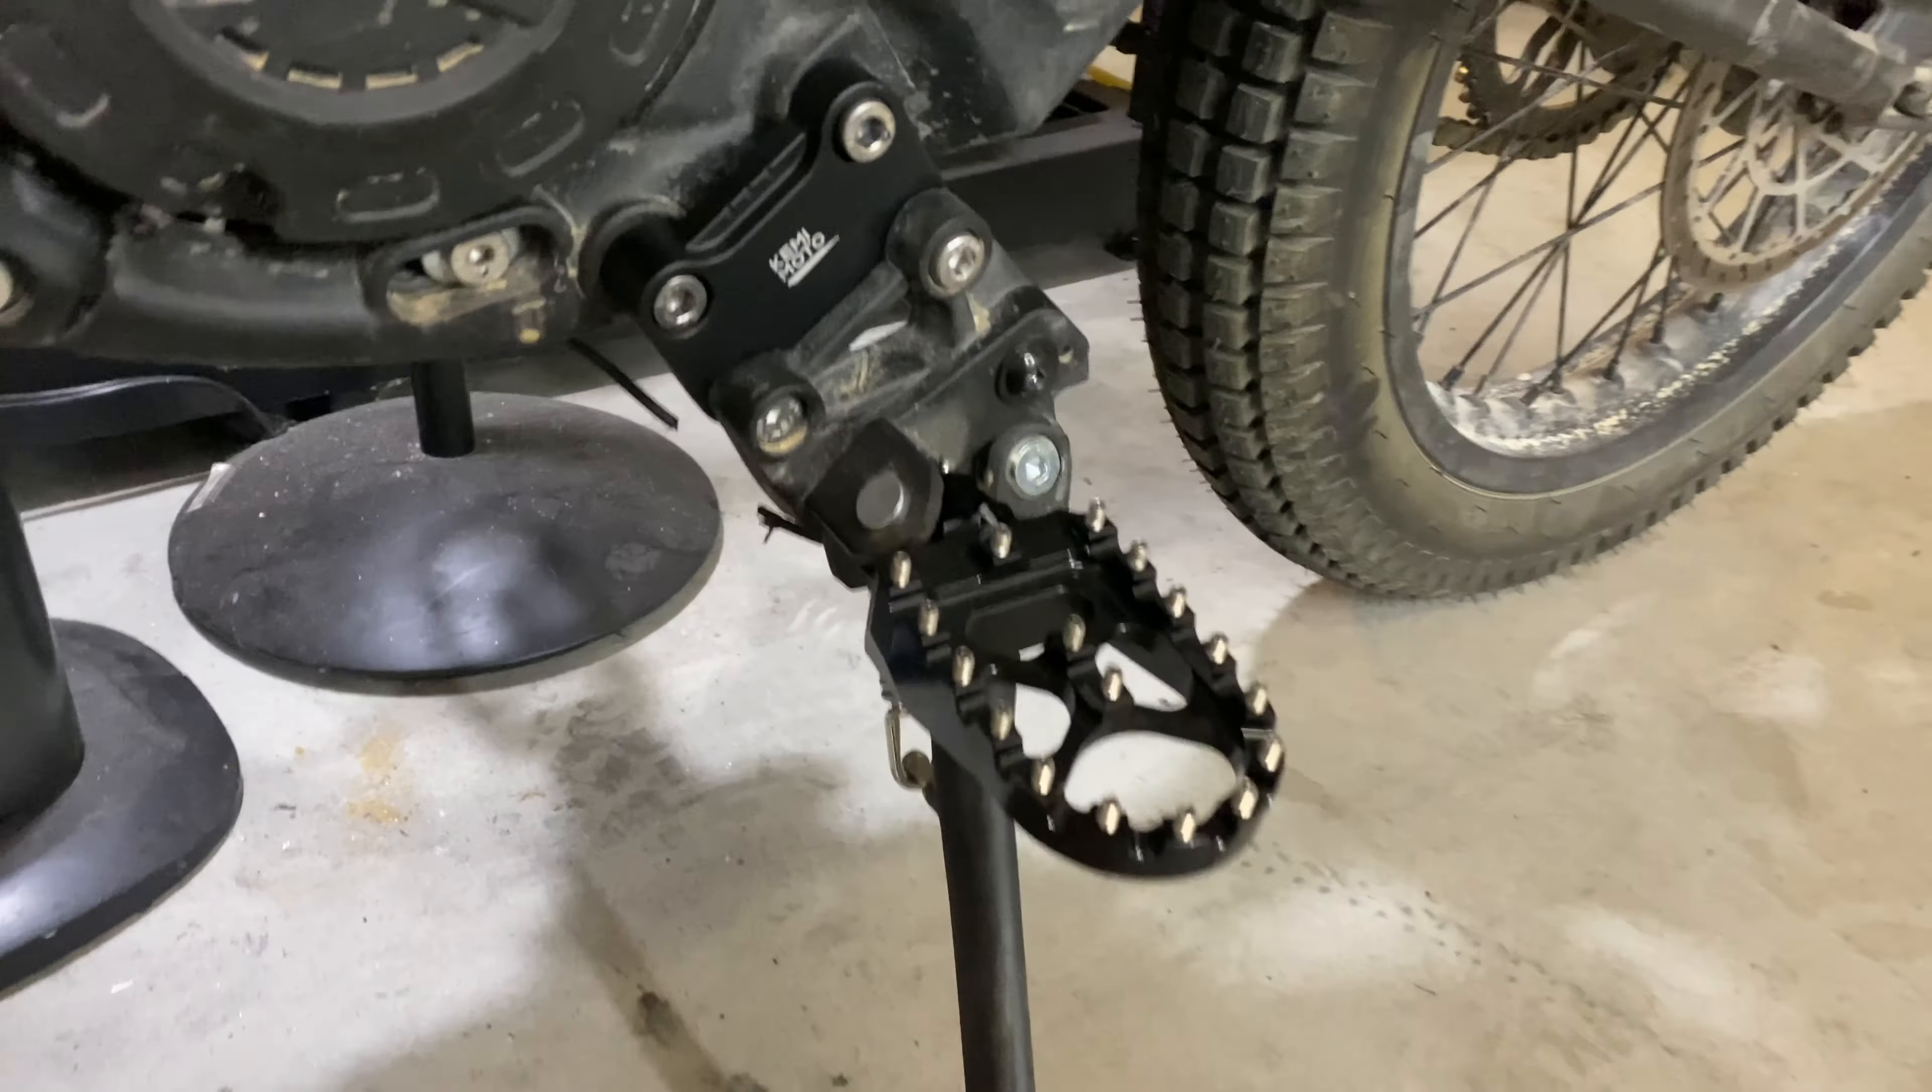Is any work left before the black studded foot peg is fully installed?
No.